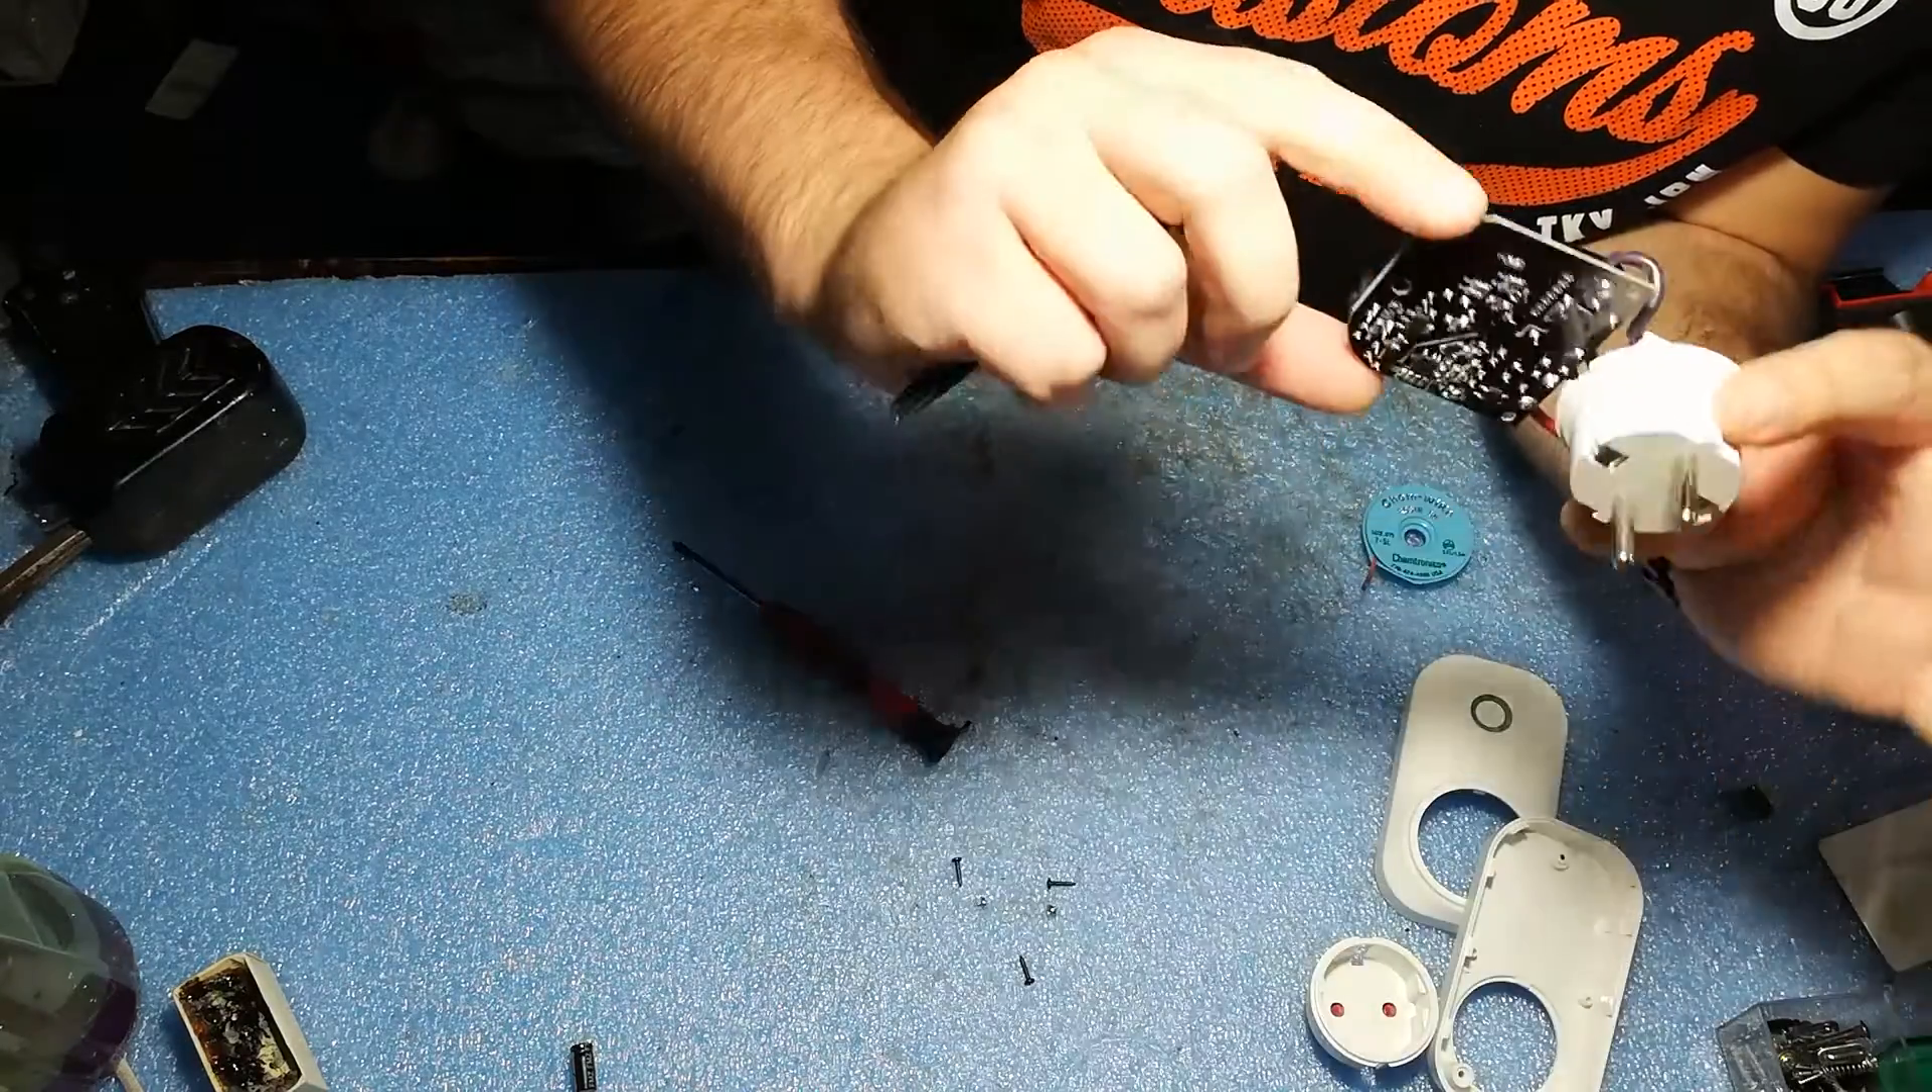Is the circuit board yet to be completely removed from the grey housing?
No.